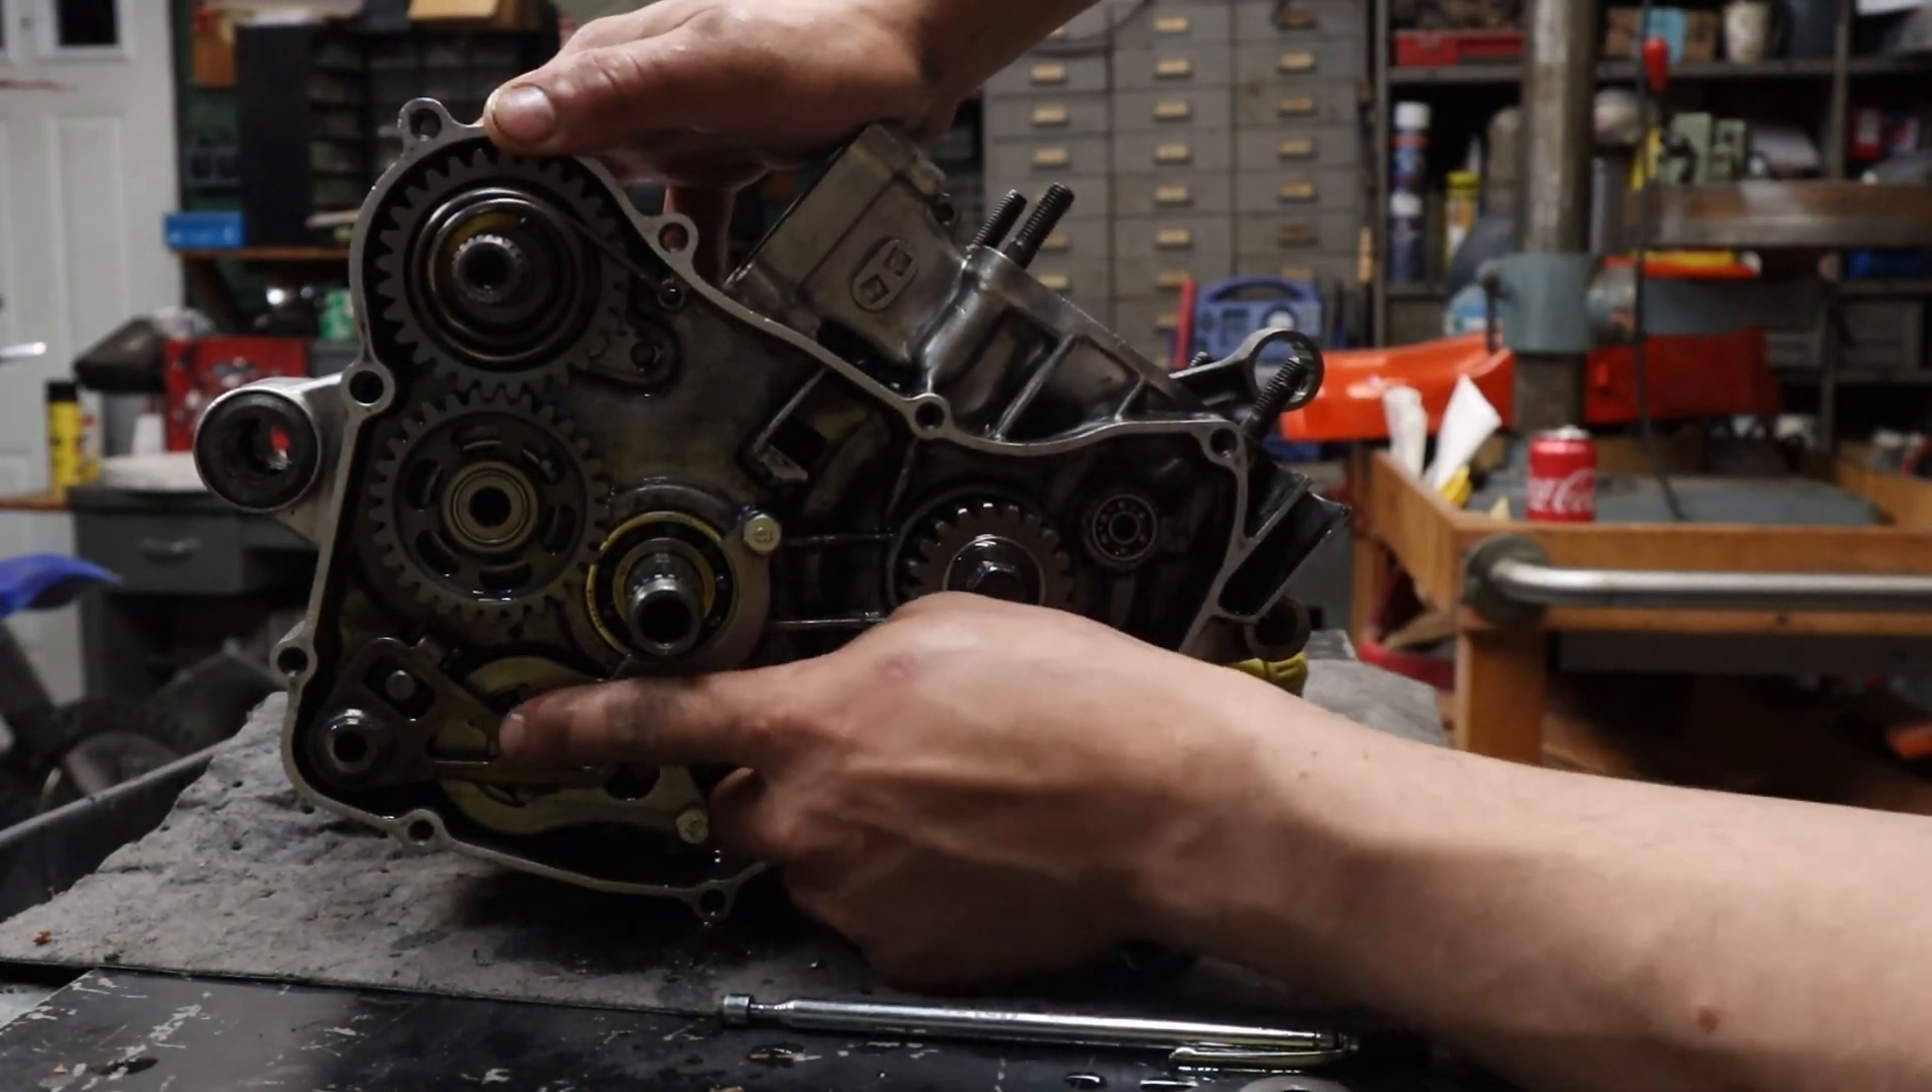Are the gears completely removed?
No.